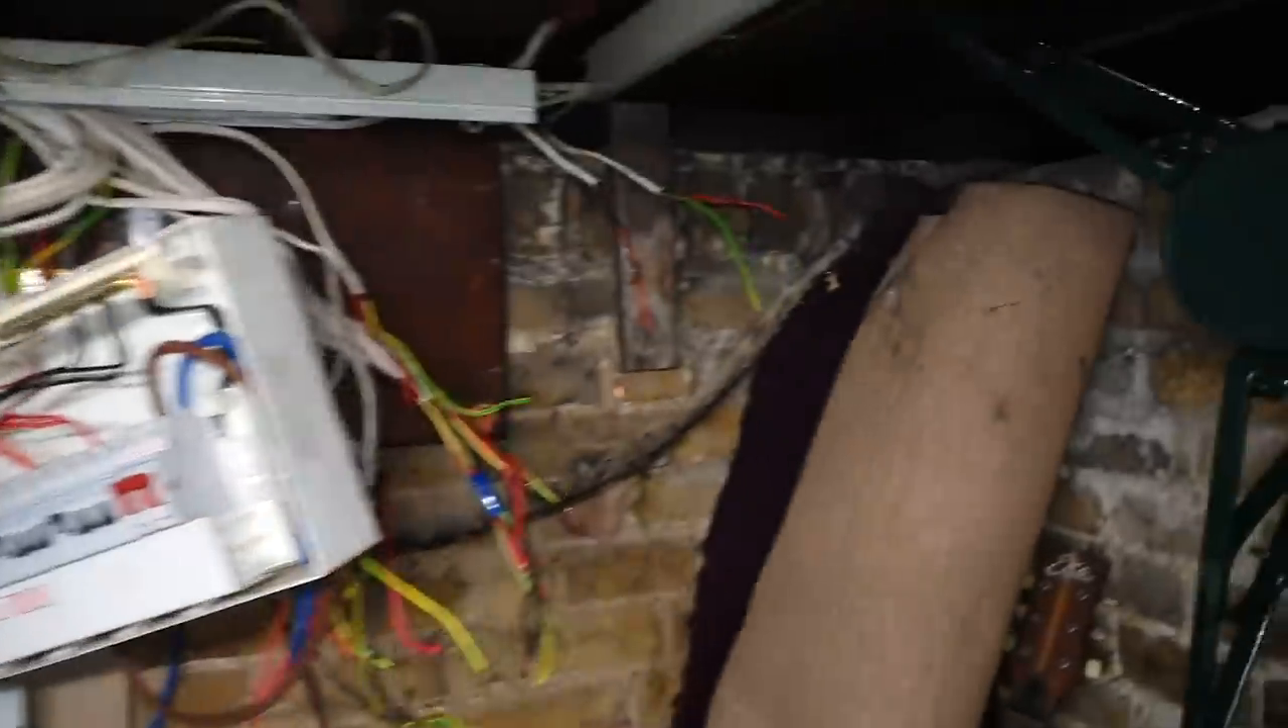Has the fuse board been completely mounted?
No.